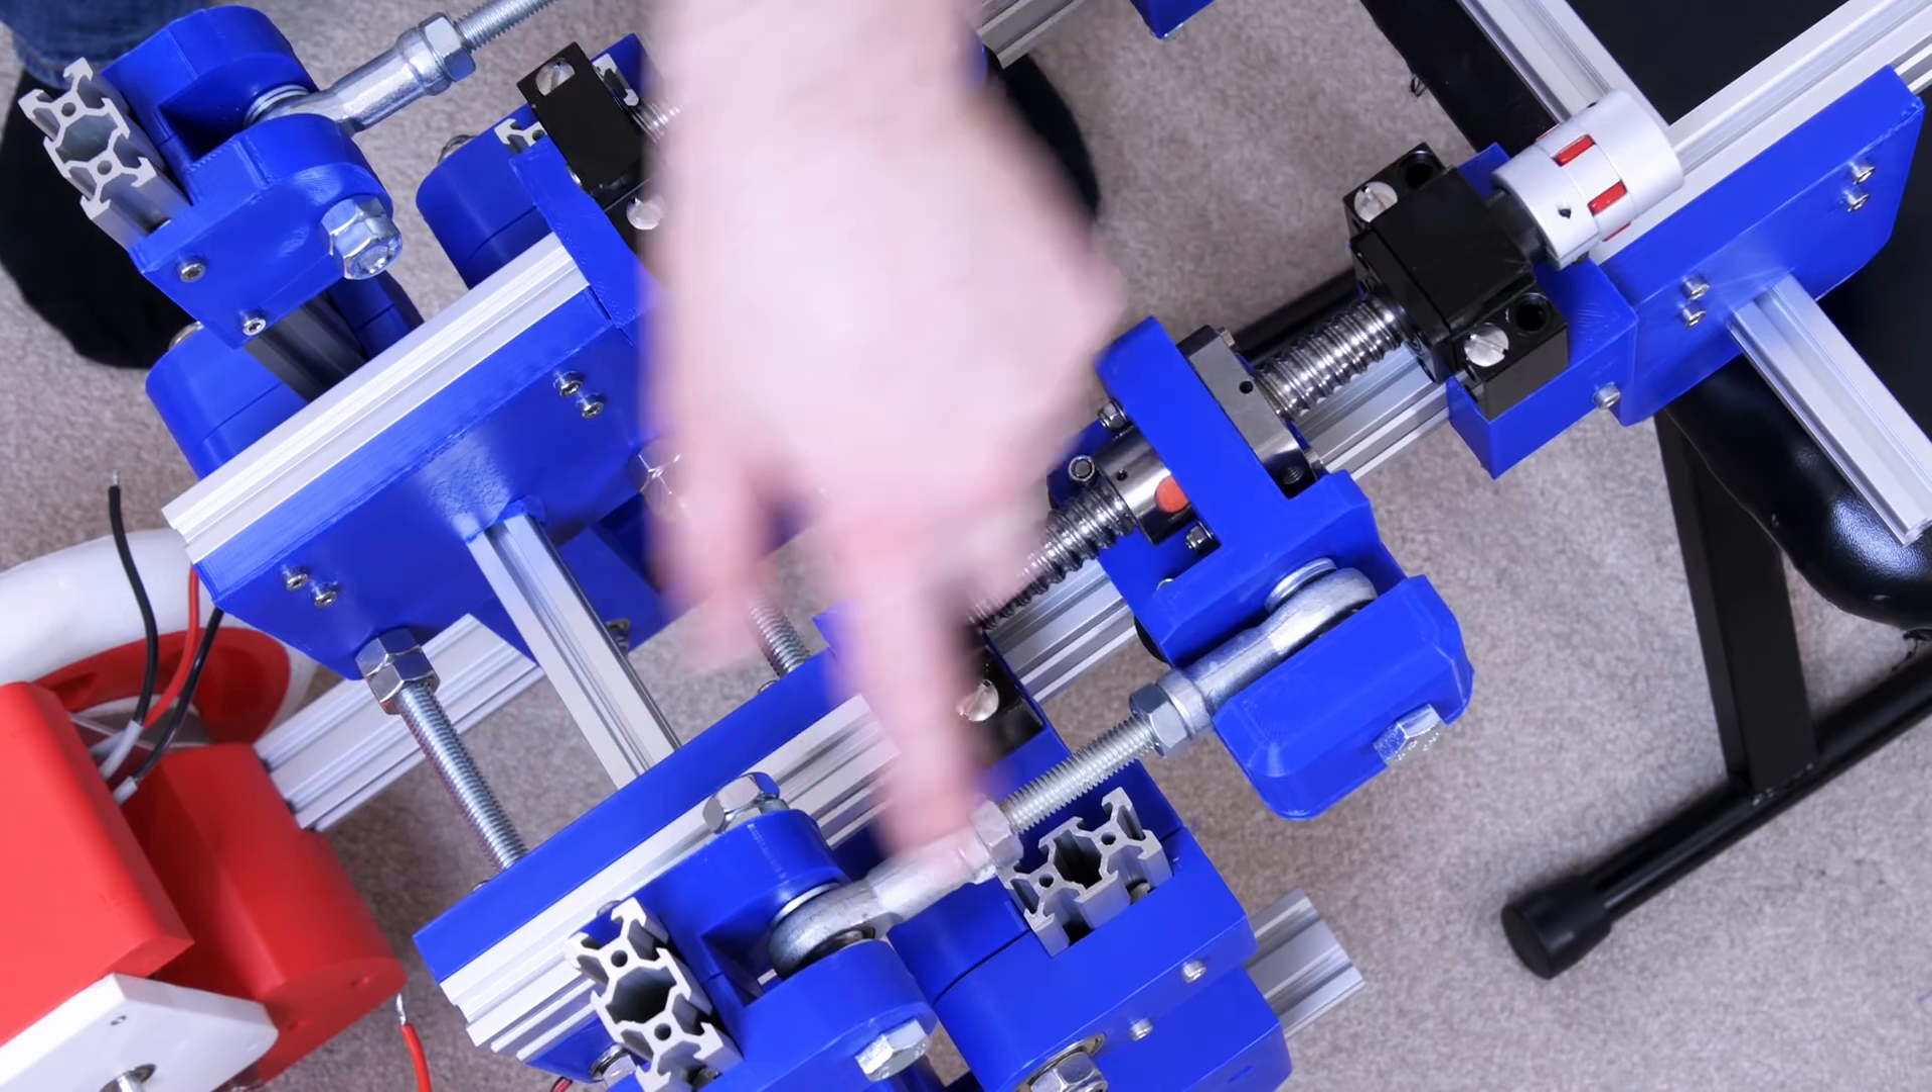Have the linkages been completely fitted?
Yes.